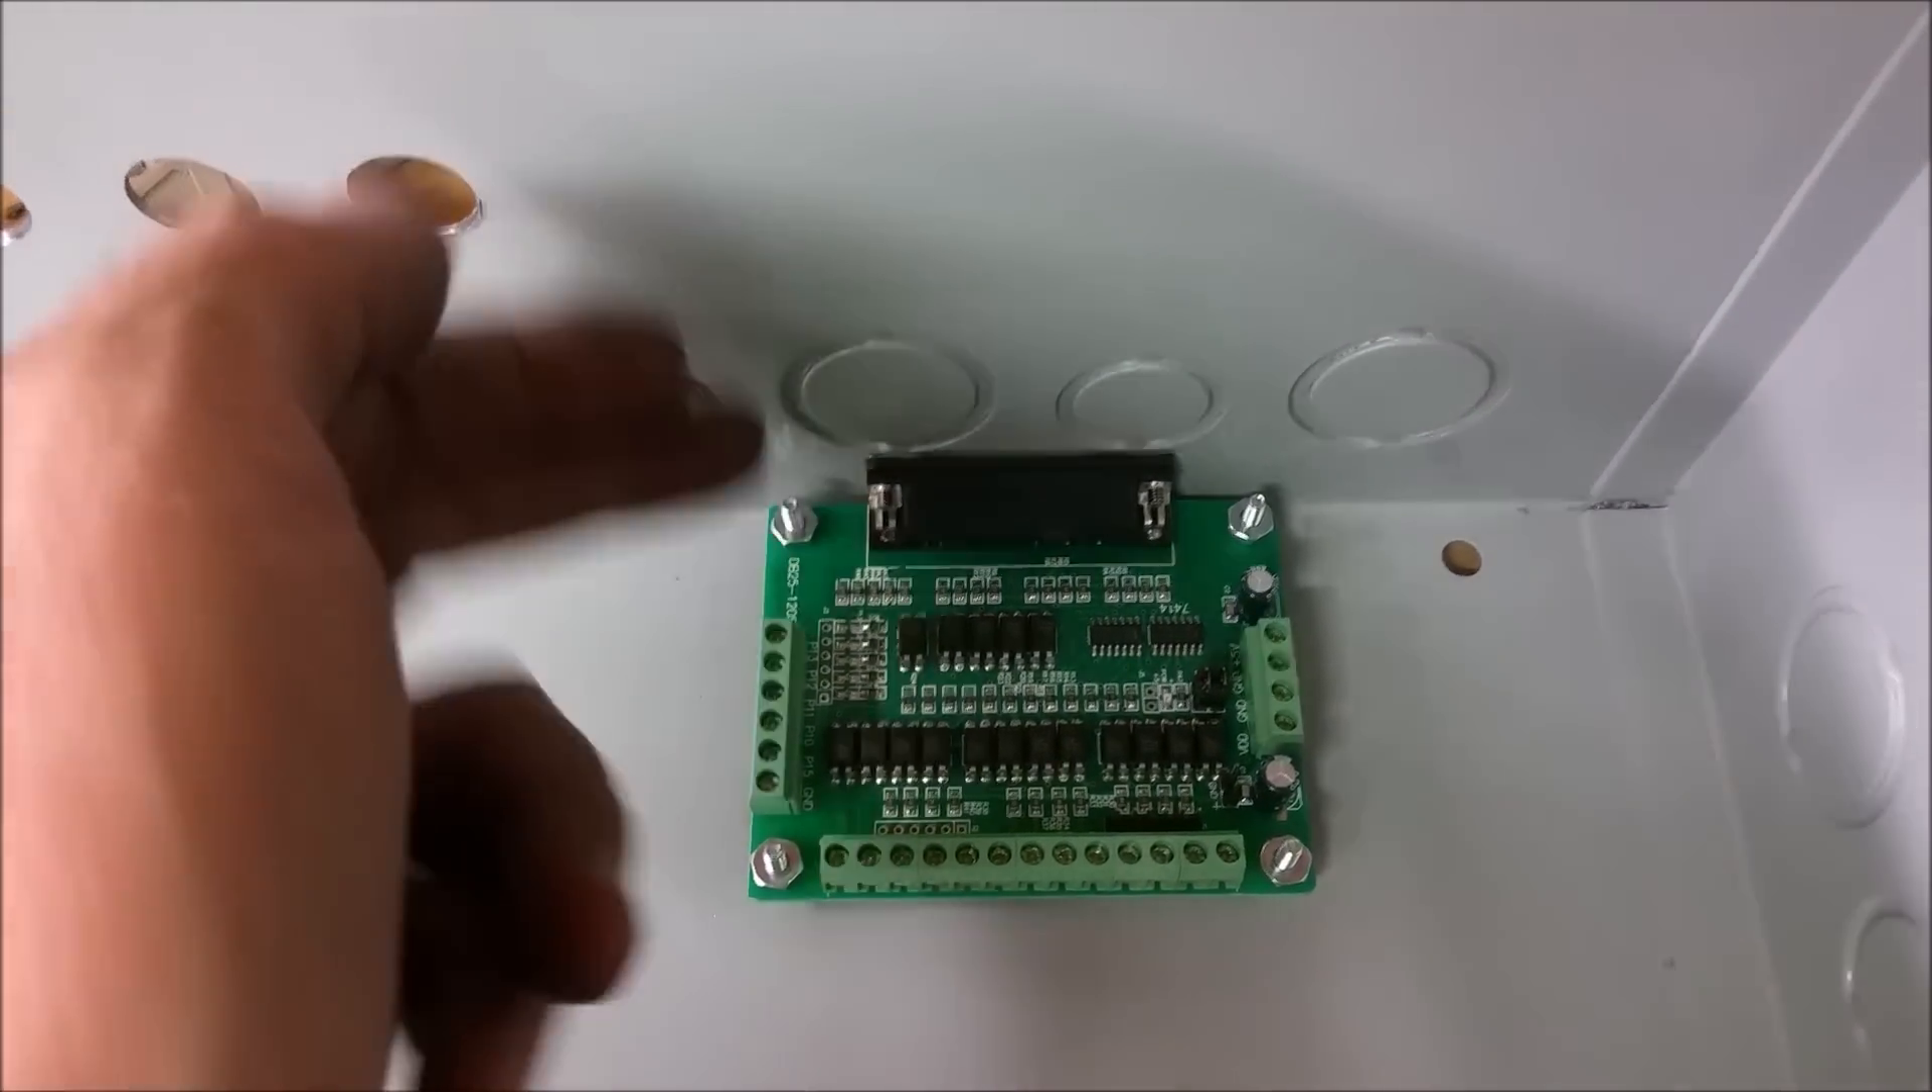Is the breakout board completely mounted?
Yes.